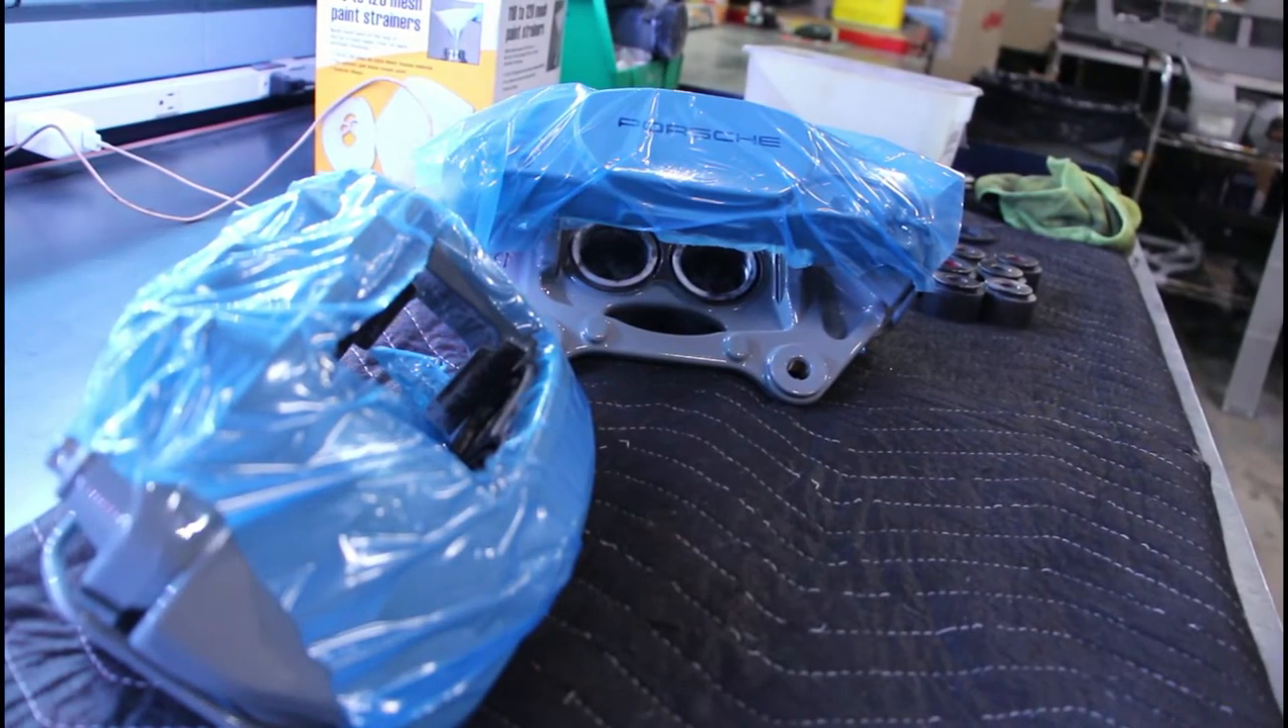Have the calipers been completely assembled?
No.